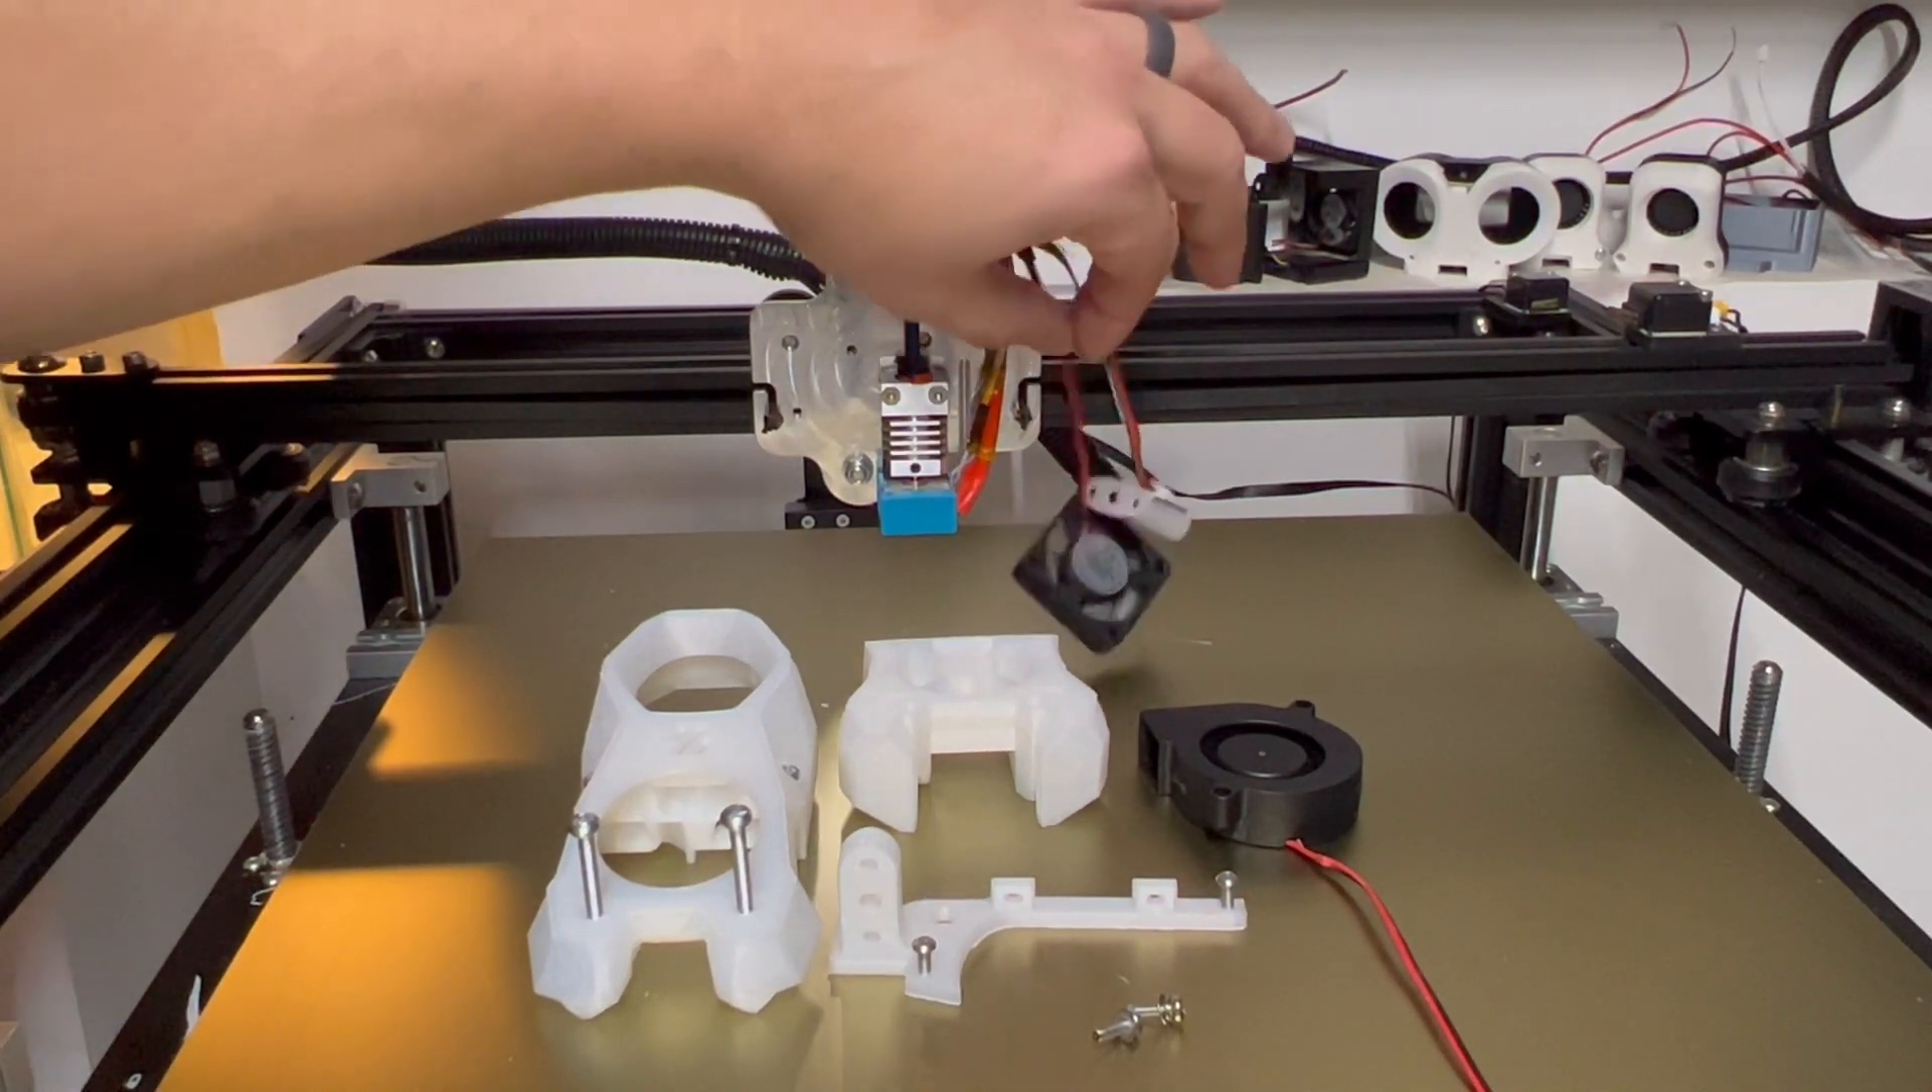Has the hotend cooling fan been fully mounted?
No.